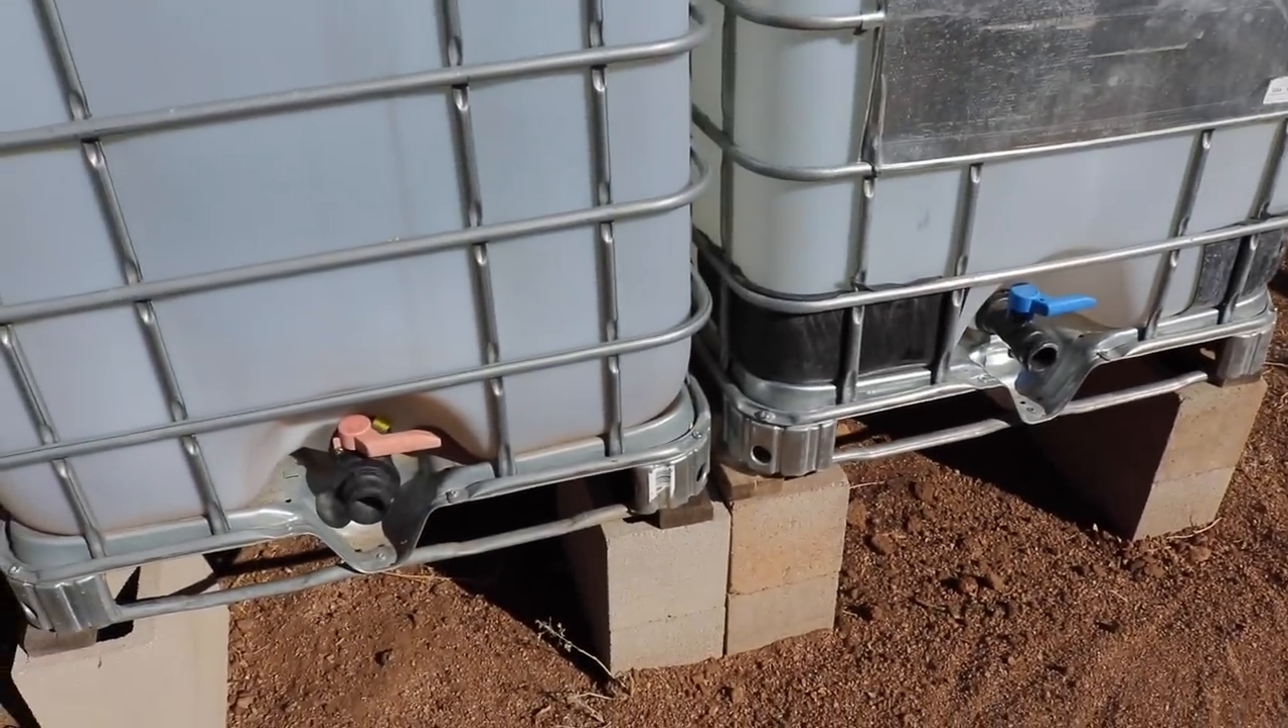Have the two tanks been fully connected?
No.